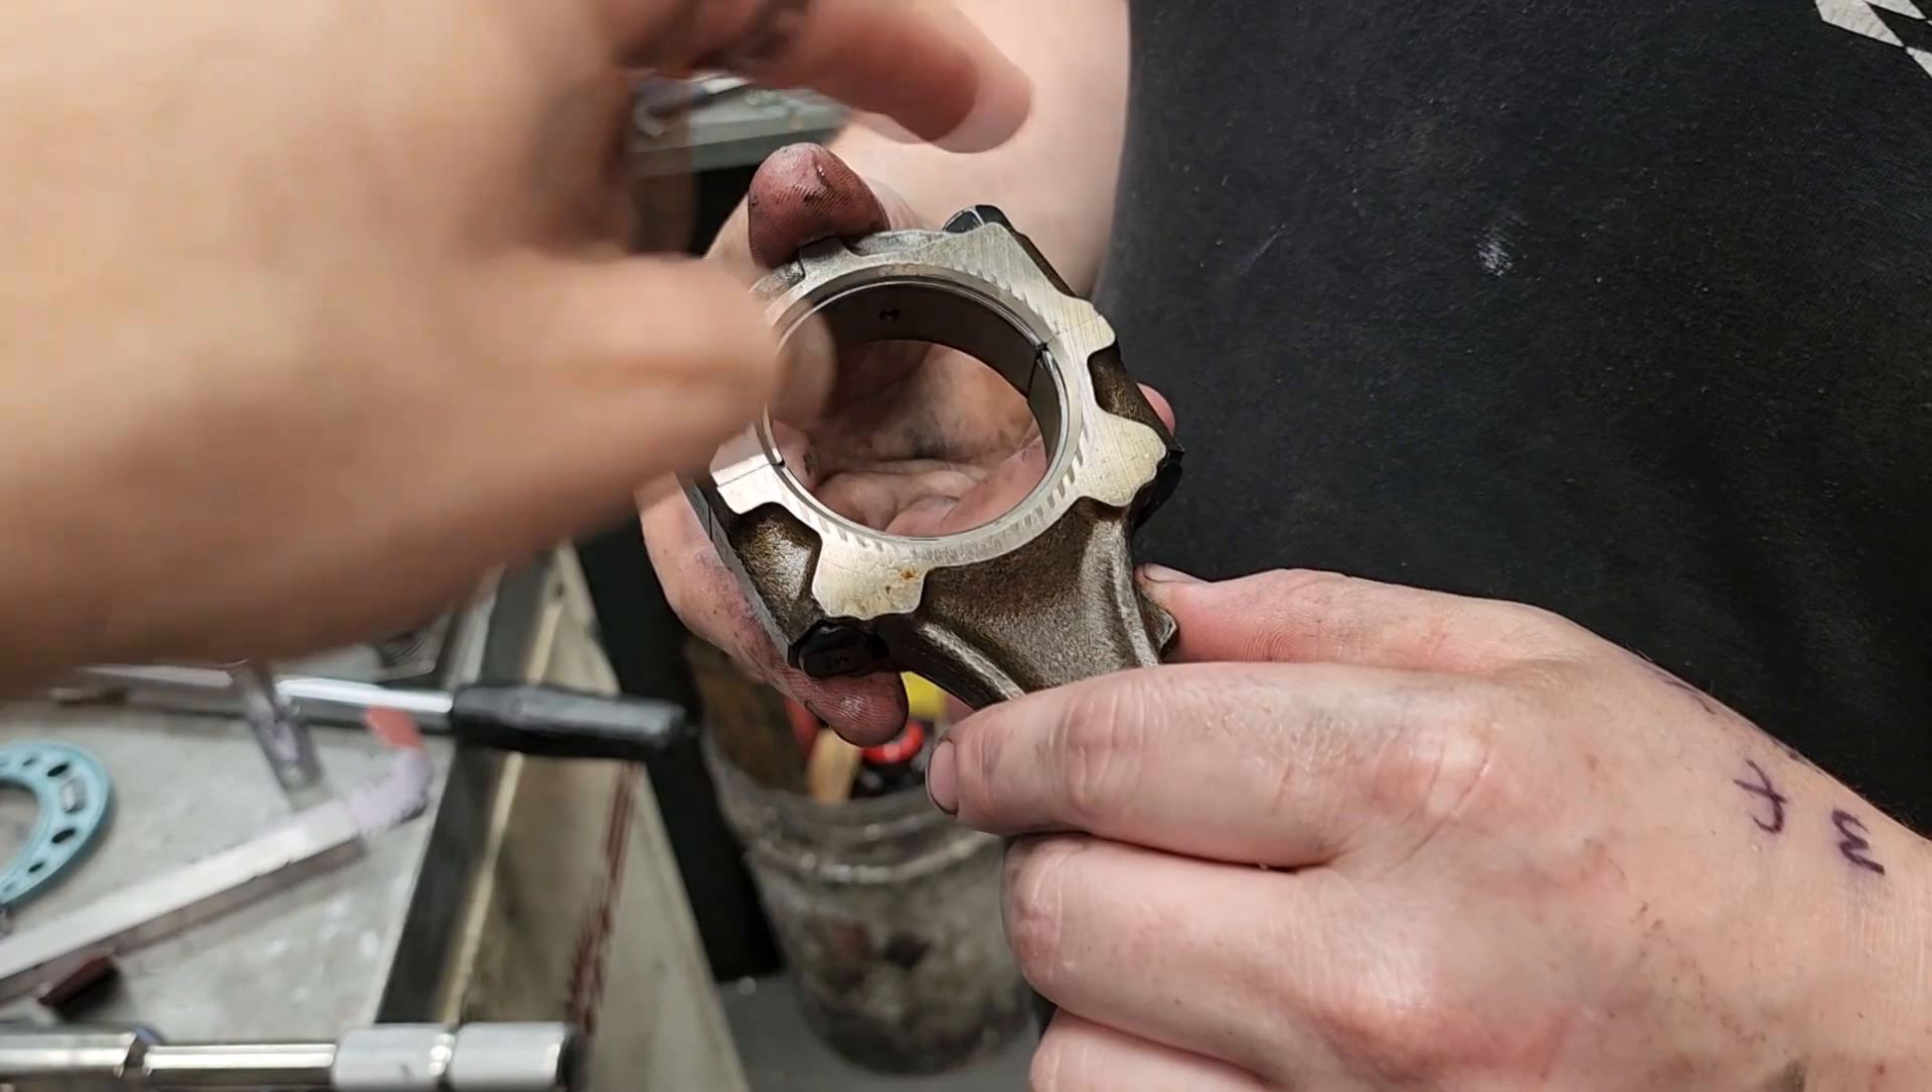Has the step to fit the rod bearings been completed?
Yes.